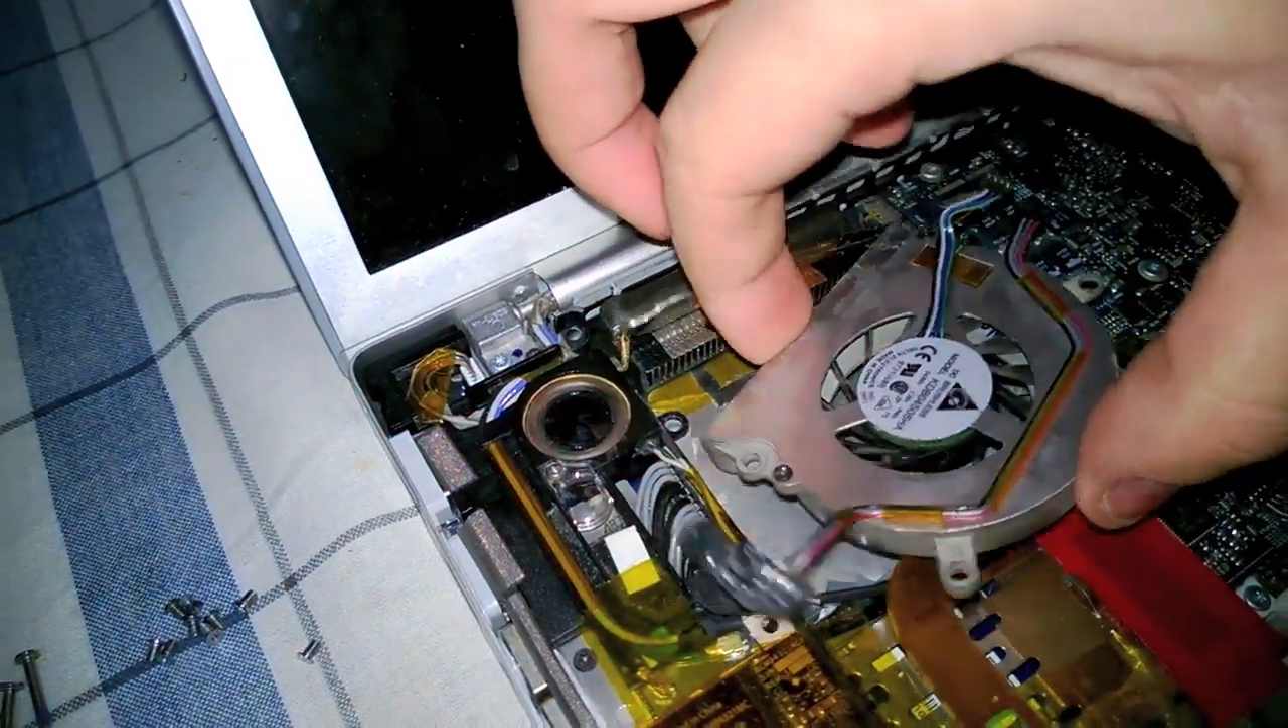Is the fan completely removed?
No.